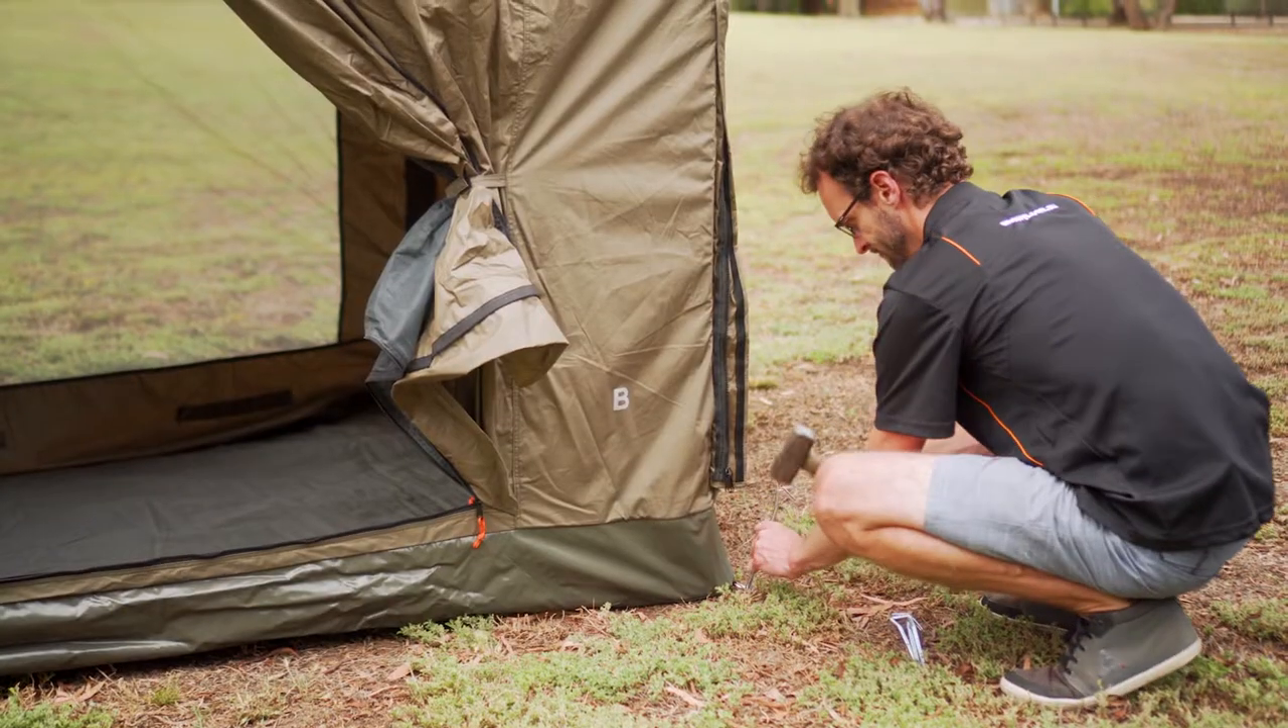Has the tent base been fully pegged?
No.